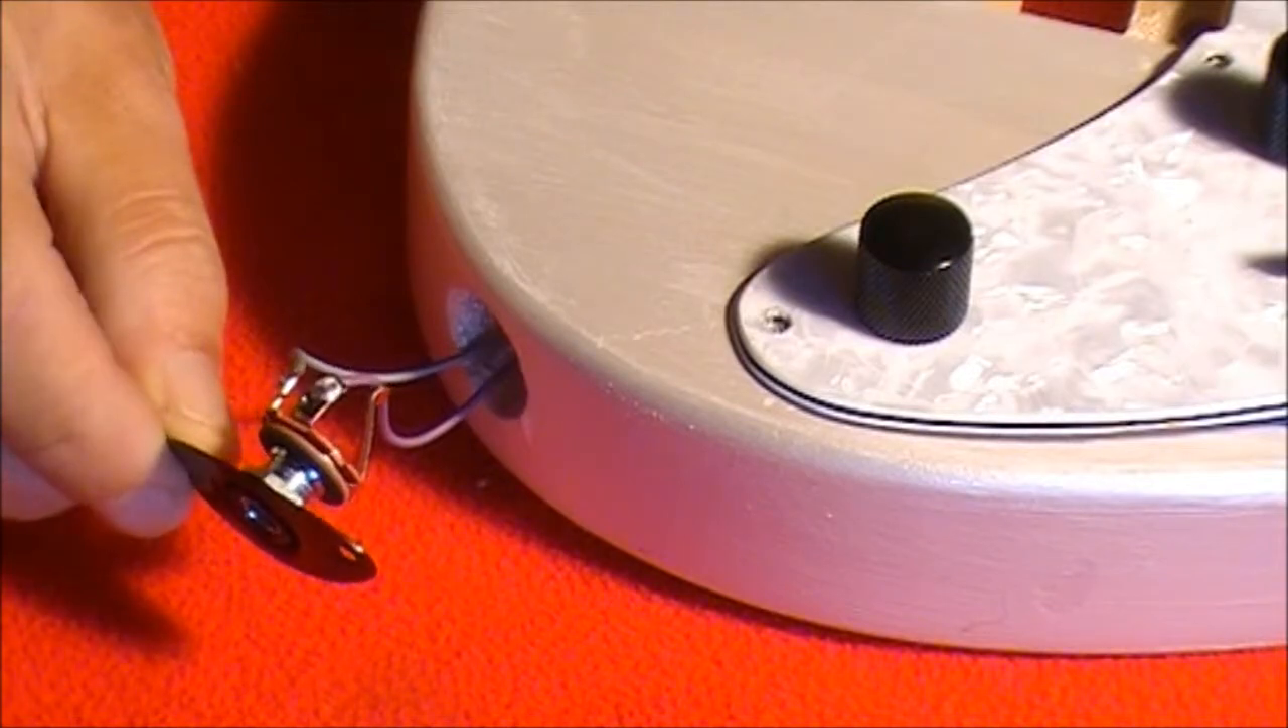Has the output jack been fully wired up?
Yes.